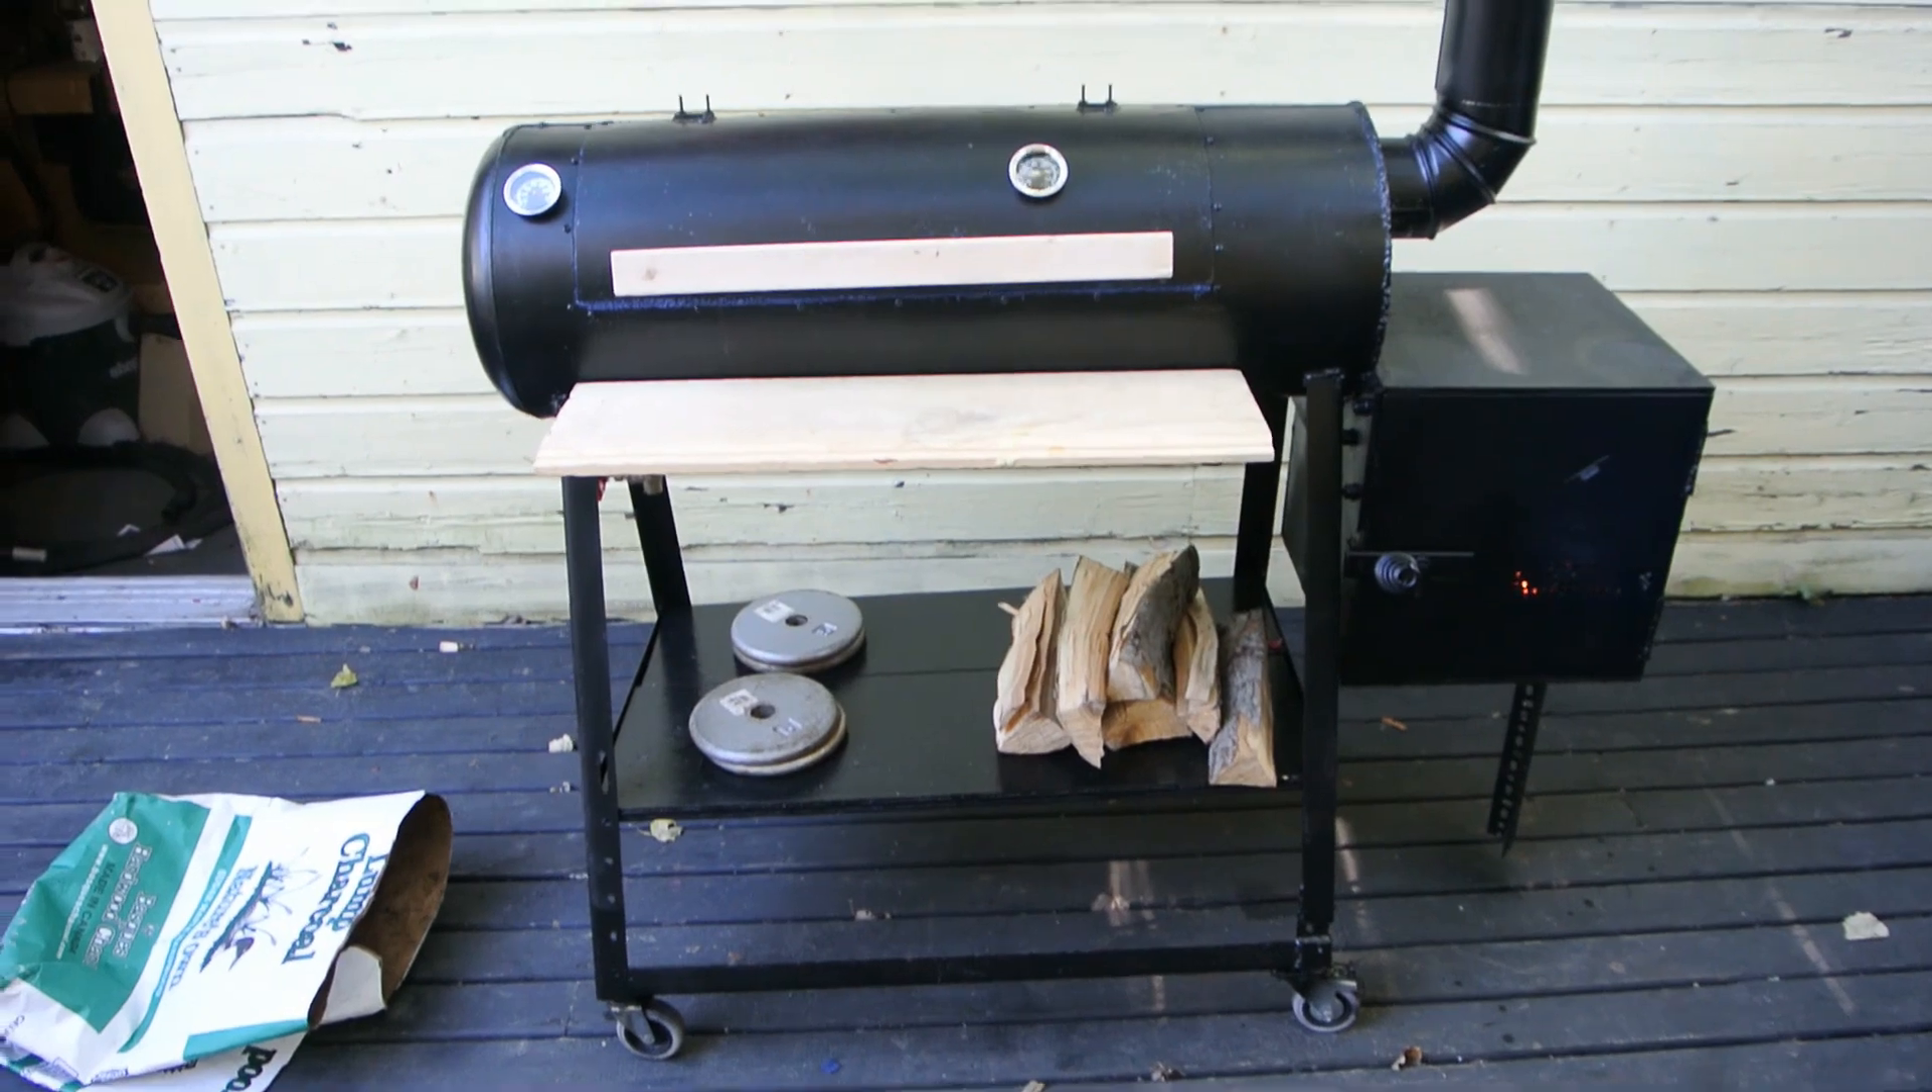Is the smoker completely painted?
Yes.